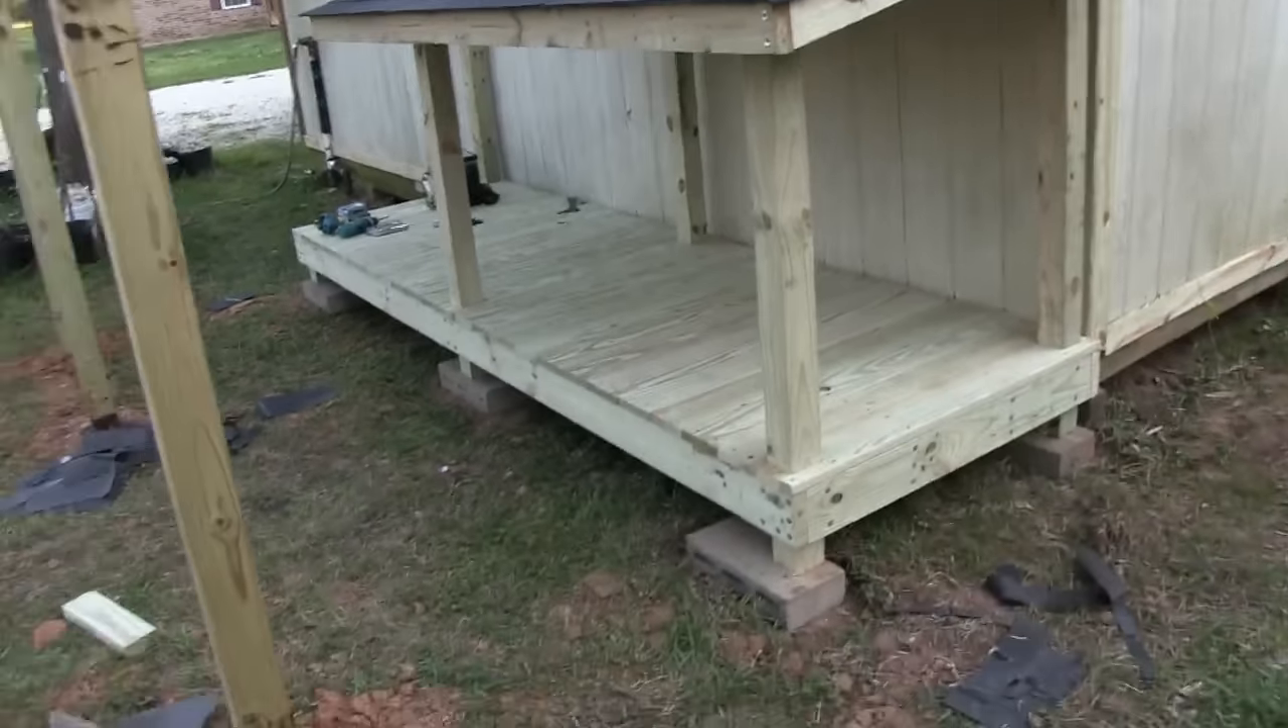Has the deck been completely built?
Yes.